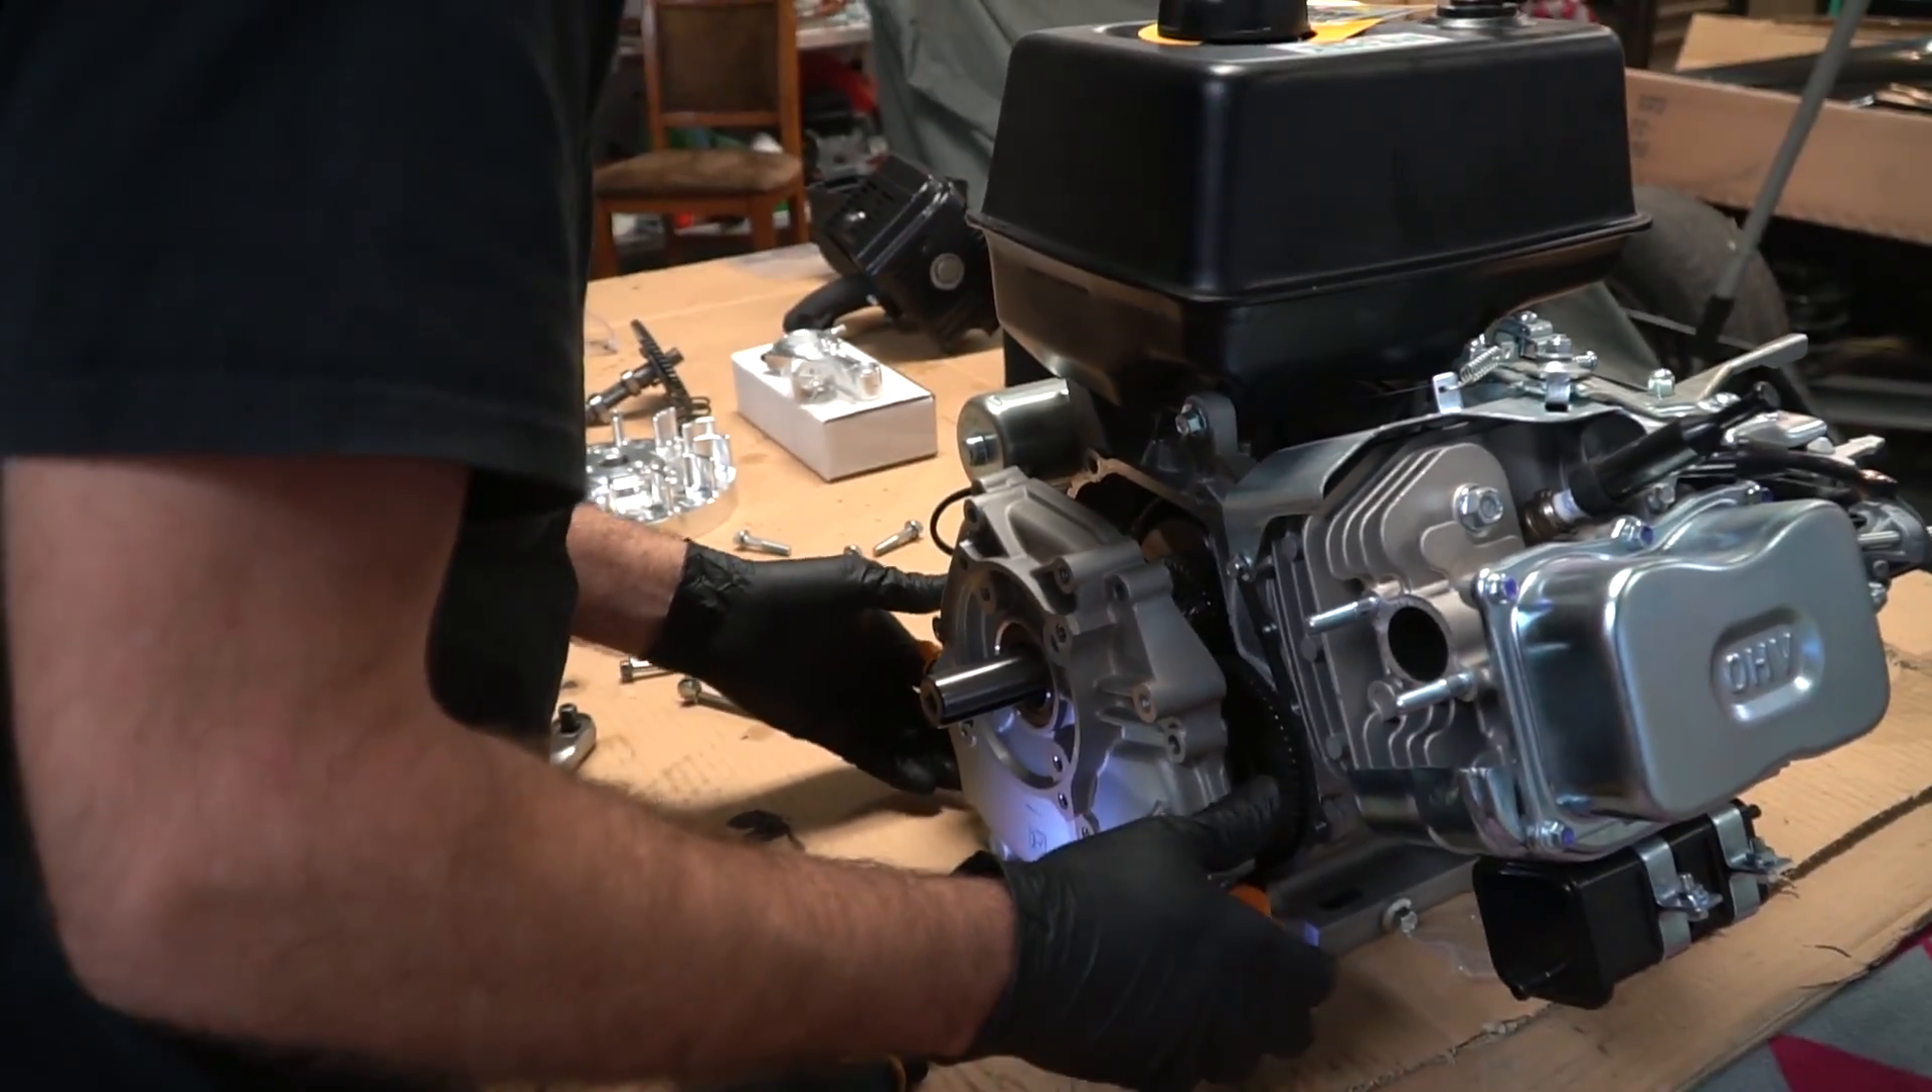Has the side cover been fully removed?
No.